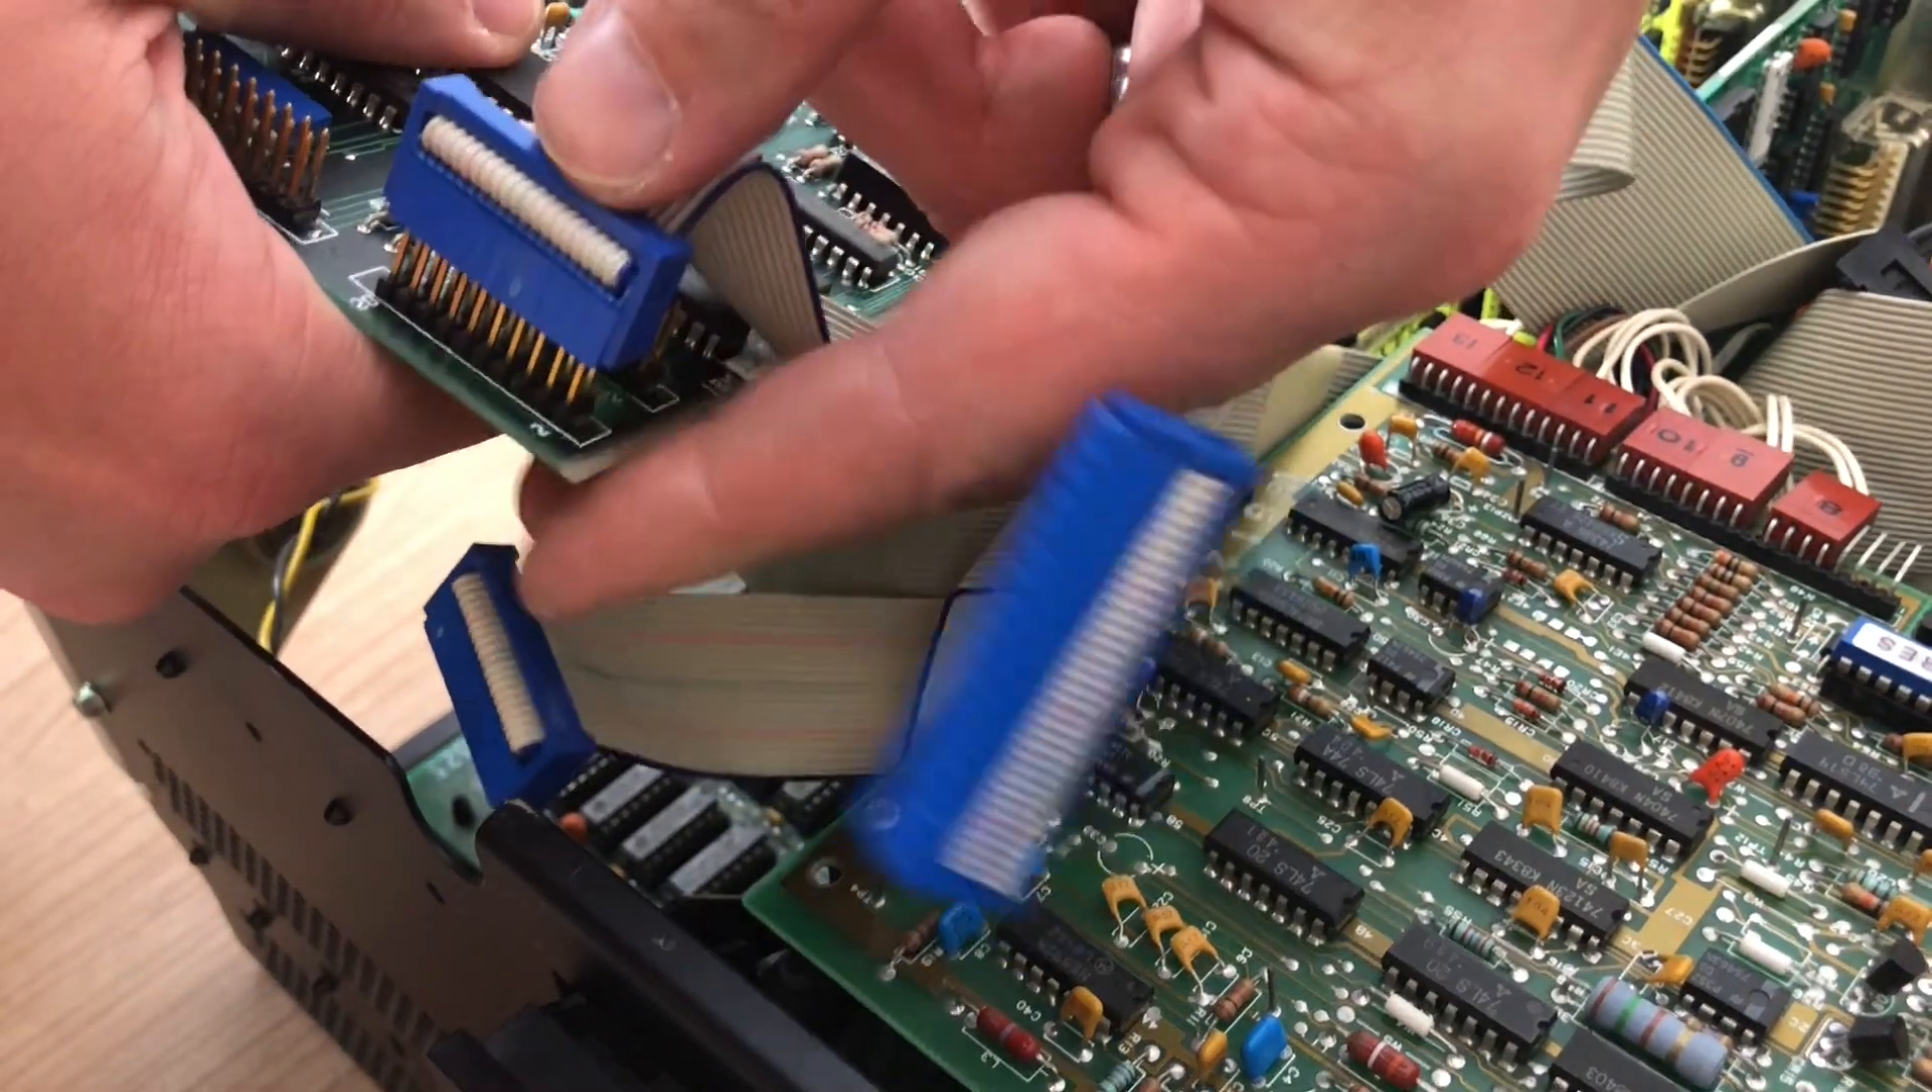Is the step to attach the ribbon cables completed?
No.